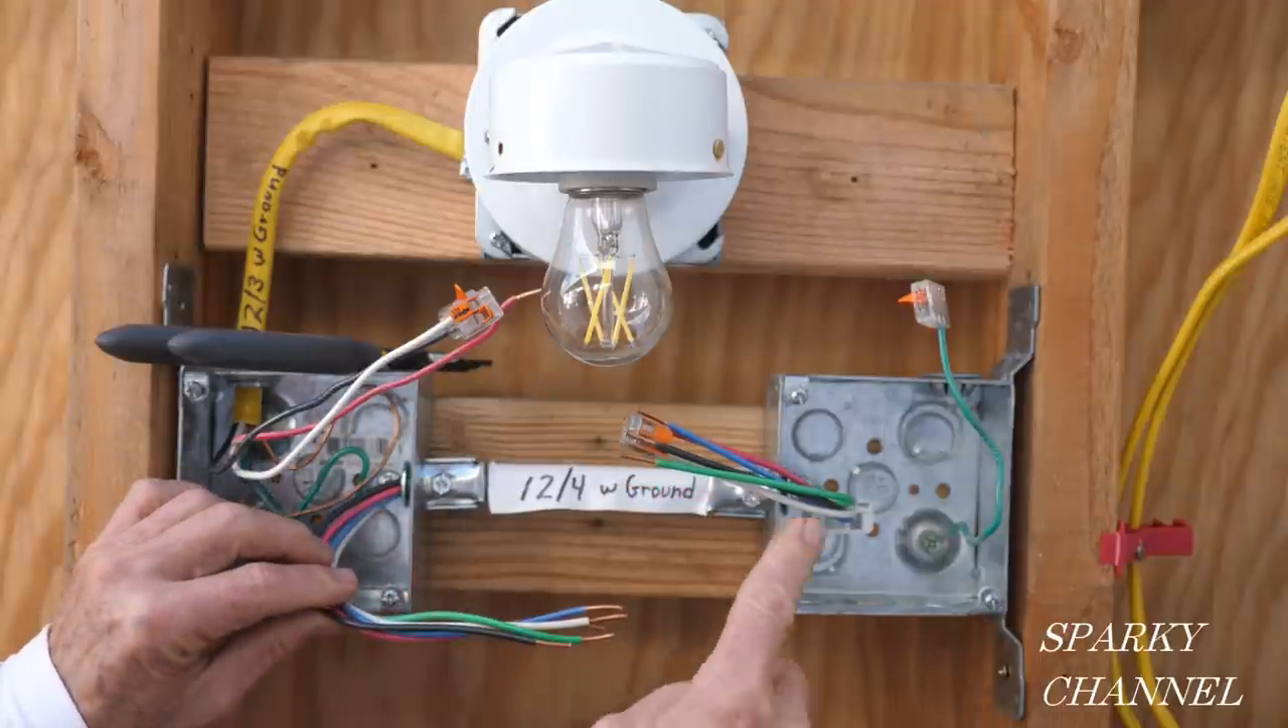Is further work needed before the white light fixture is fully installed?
No.